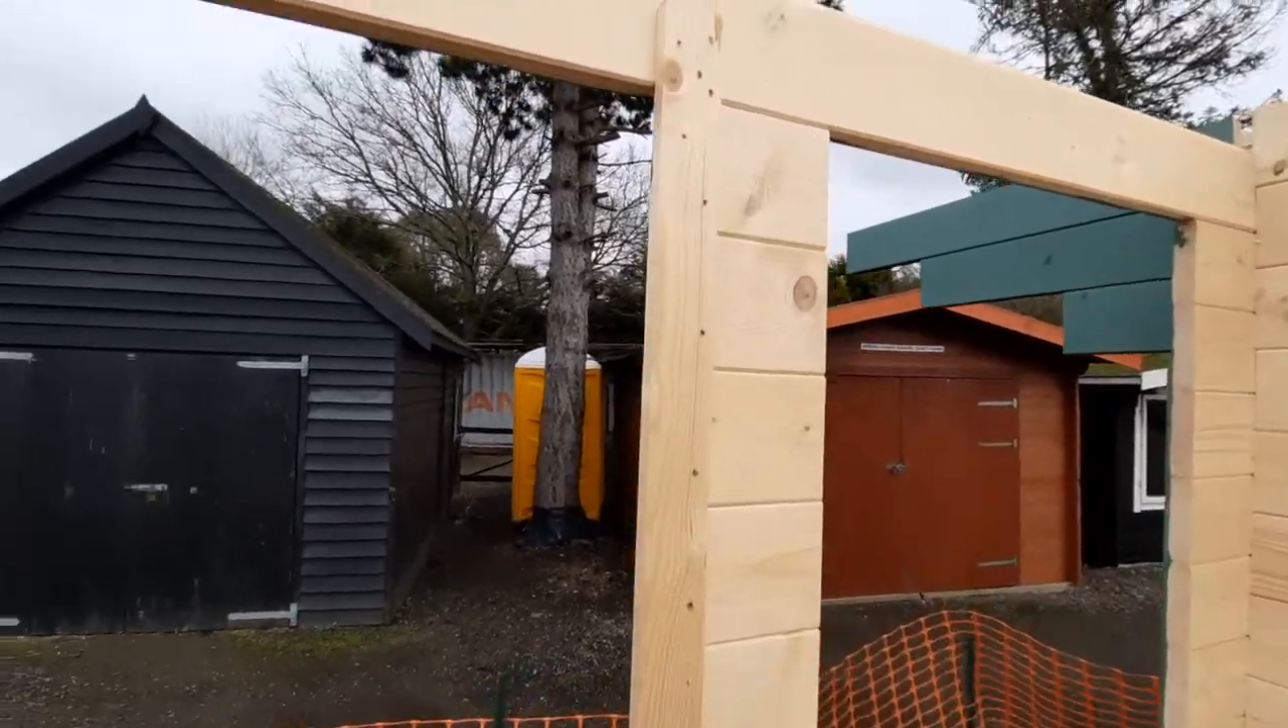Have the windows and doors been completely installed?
No.